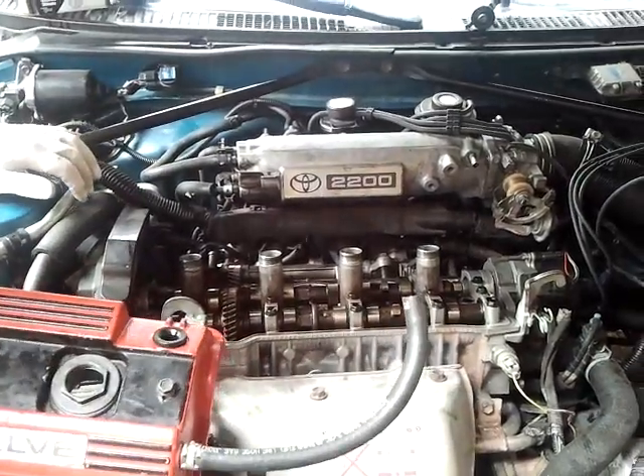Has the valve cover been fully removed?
Yes.